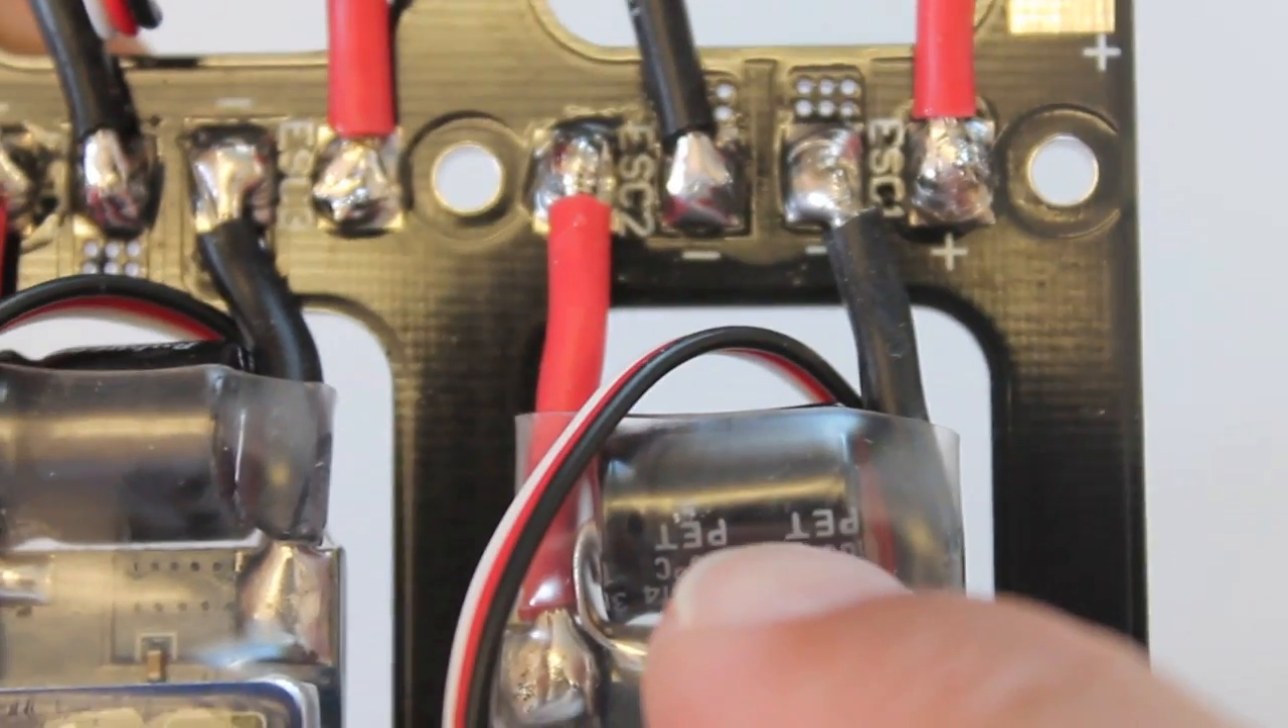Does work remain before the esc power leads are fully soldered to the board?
No.